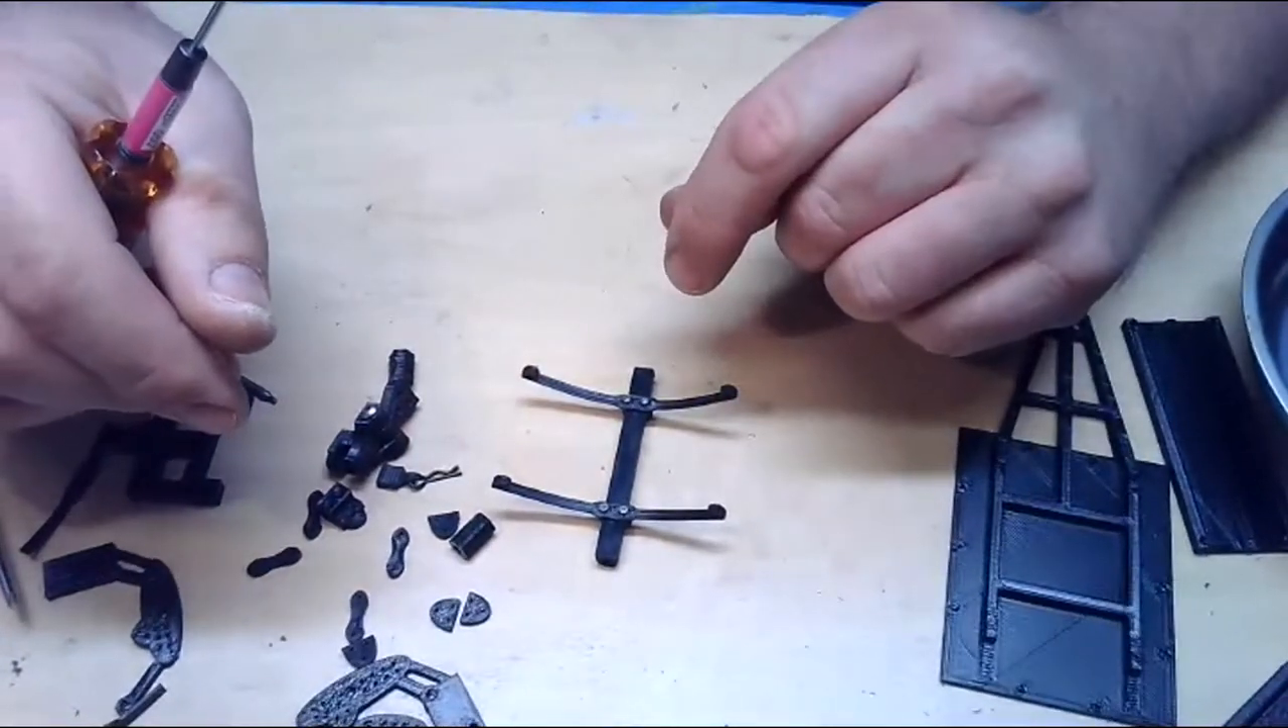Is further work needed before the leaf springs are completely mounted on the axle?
No.